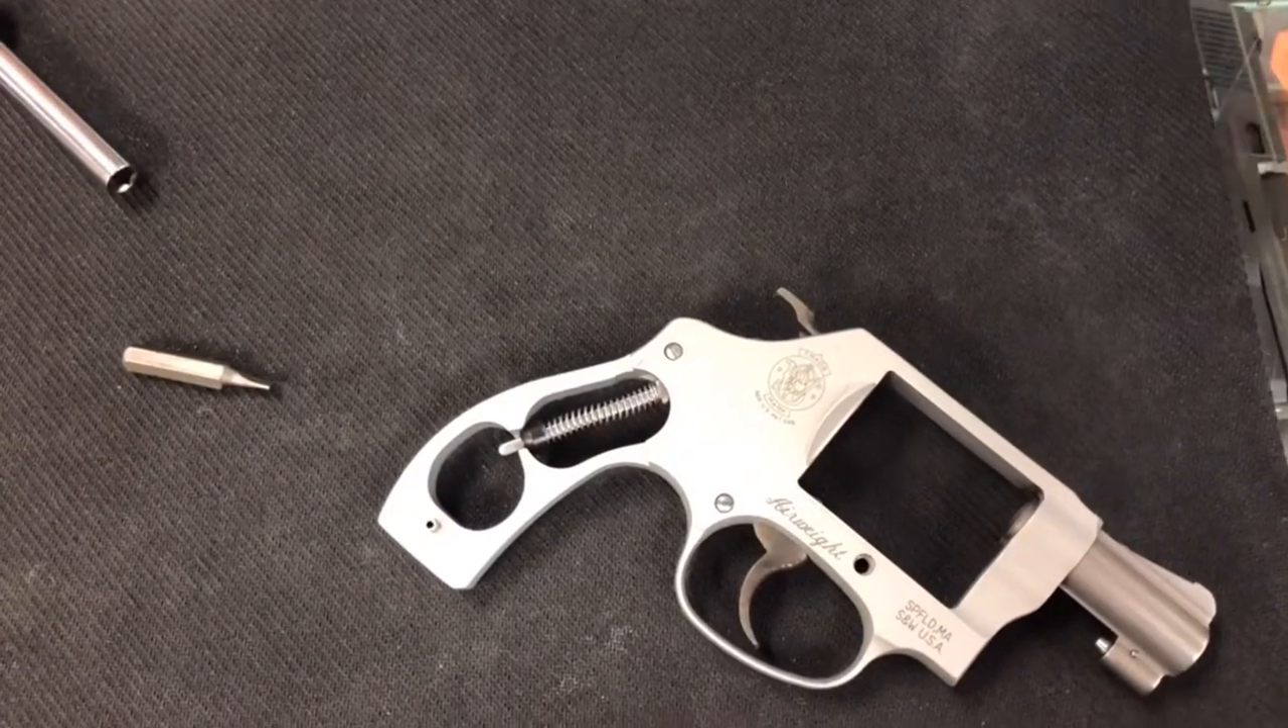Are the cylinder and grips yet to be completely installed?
Yes.